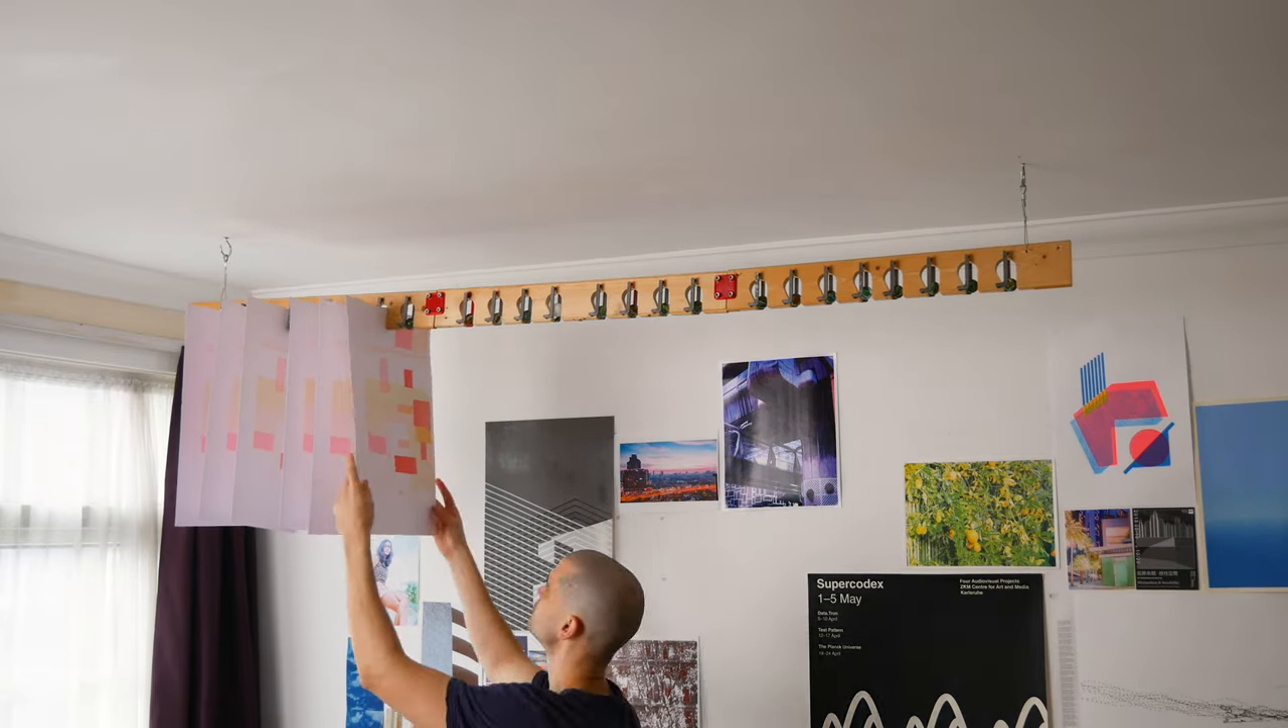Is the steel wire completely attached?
Yes.